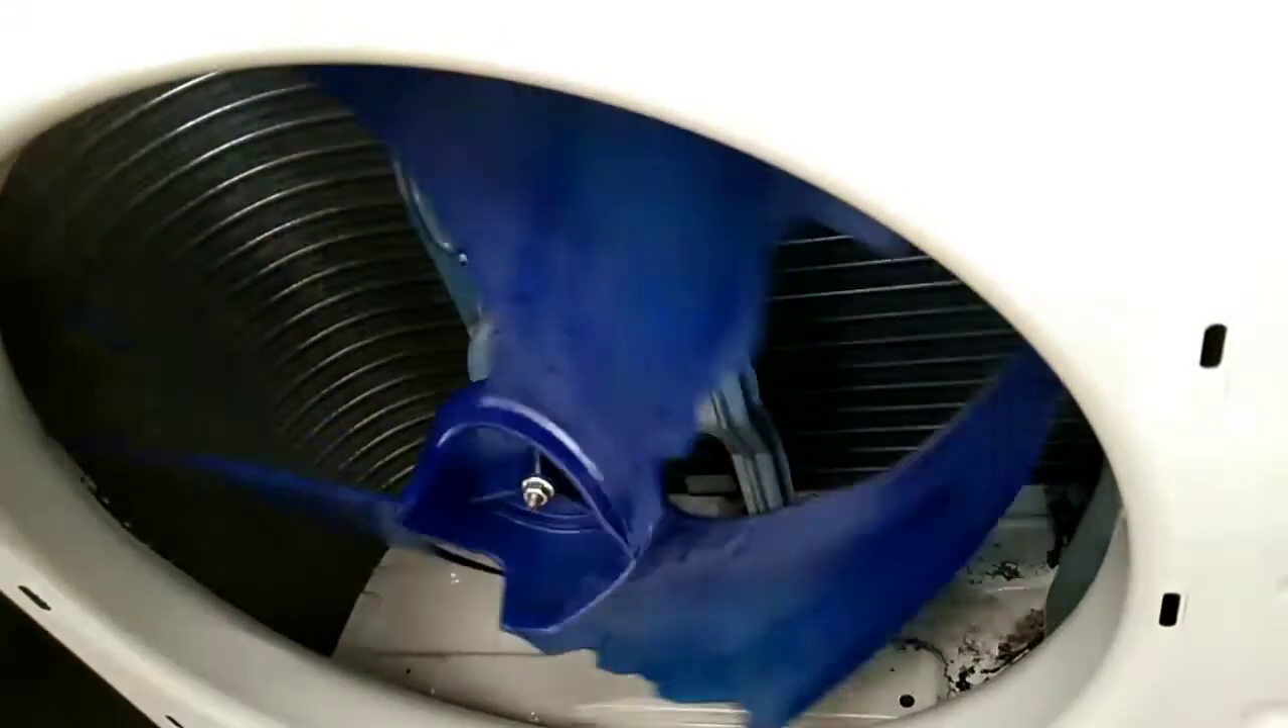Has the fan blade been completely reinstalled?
Yes.